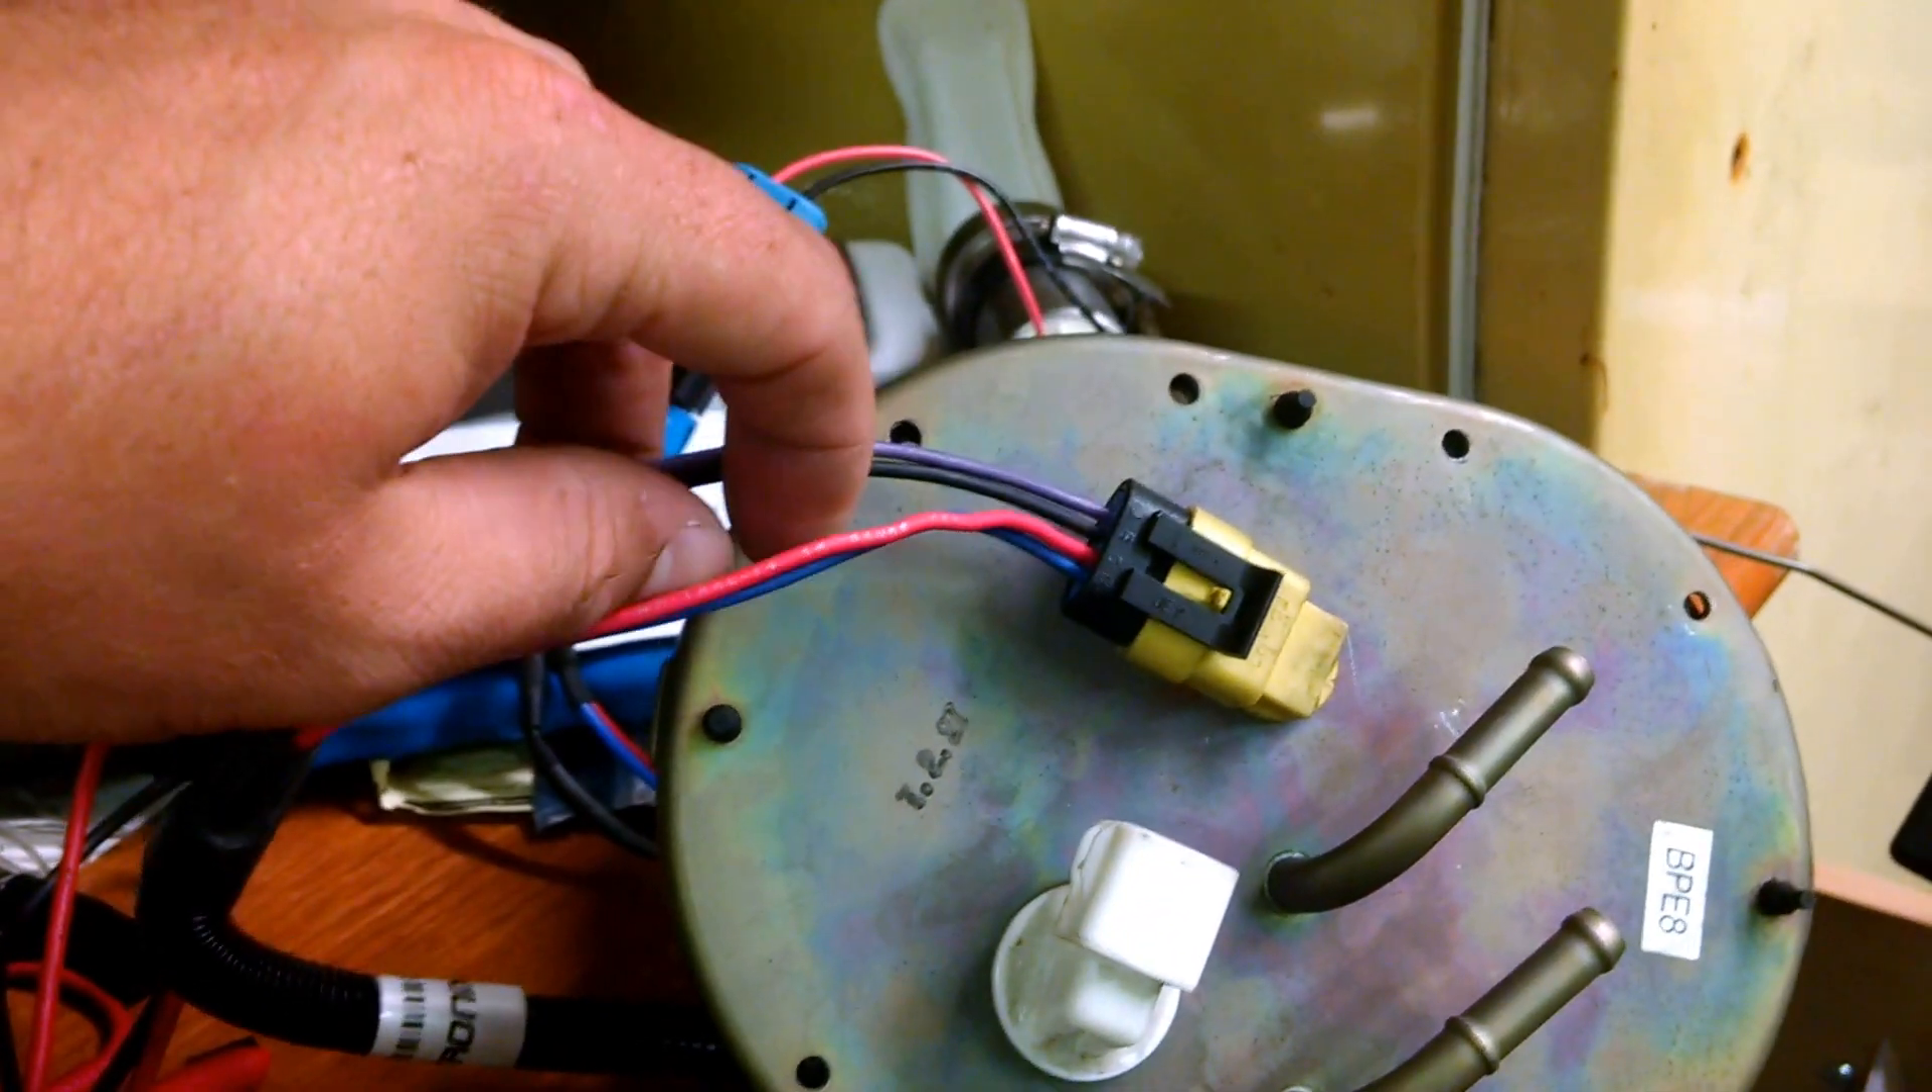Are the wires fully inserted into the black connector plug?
Yes.